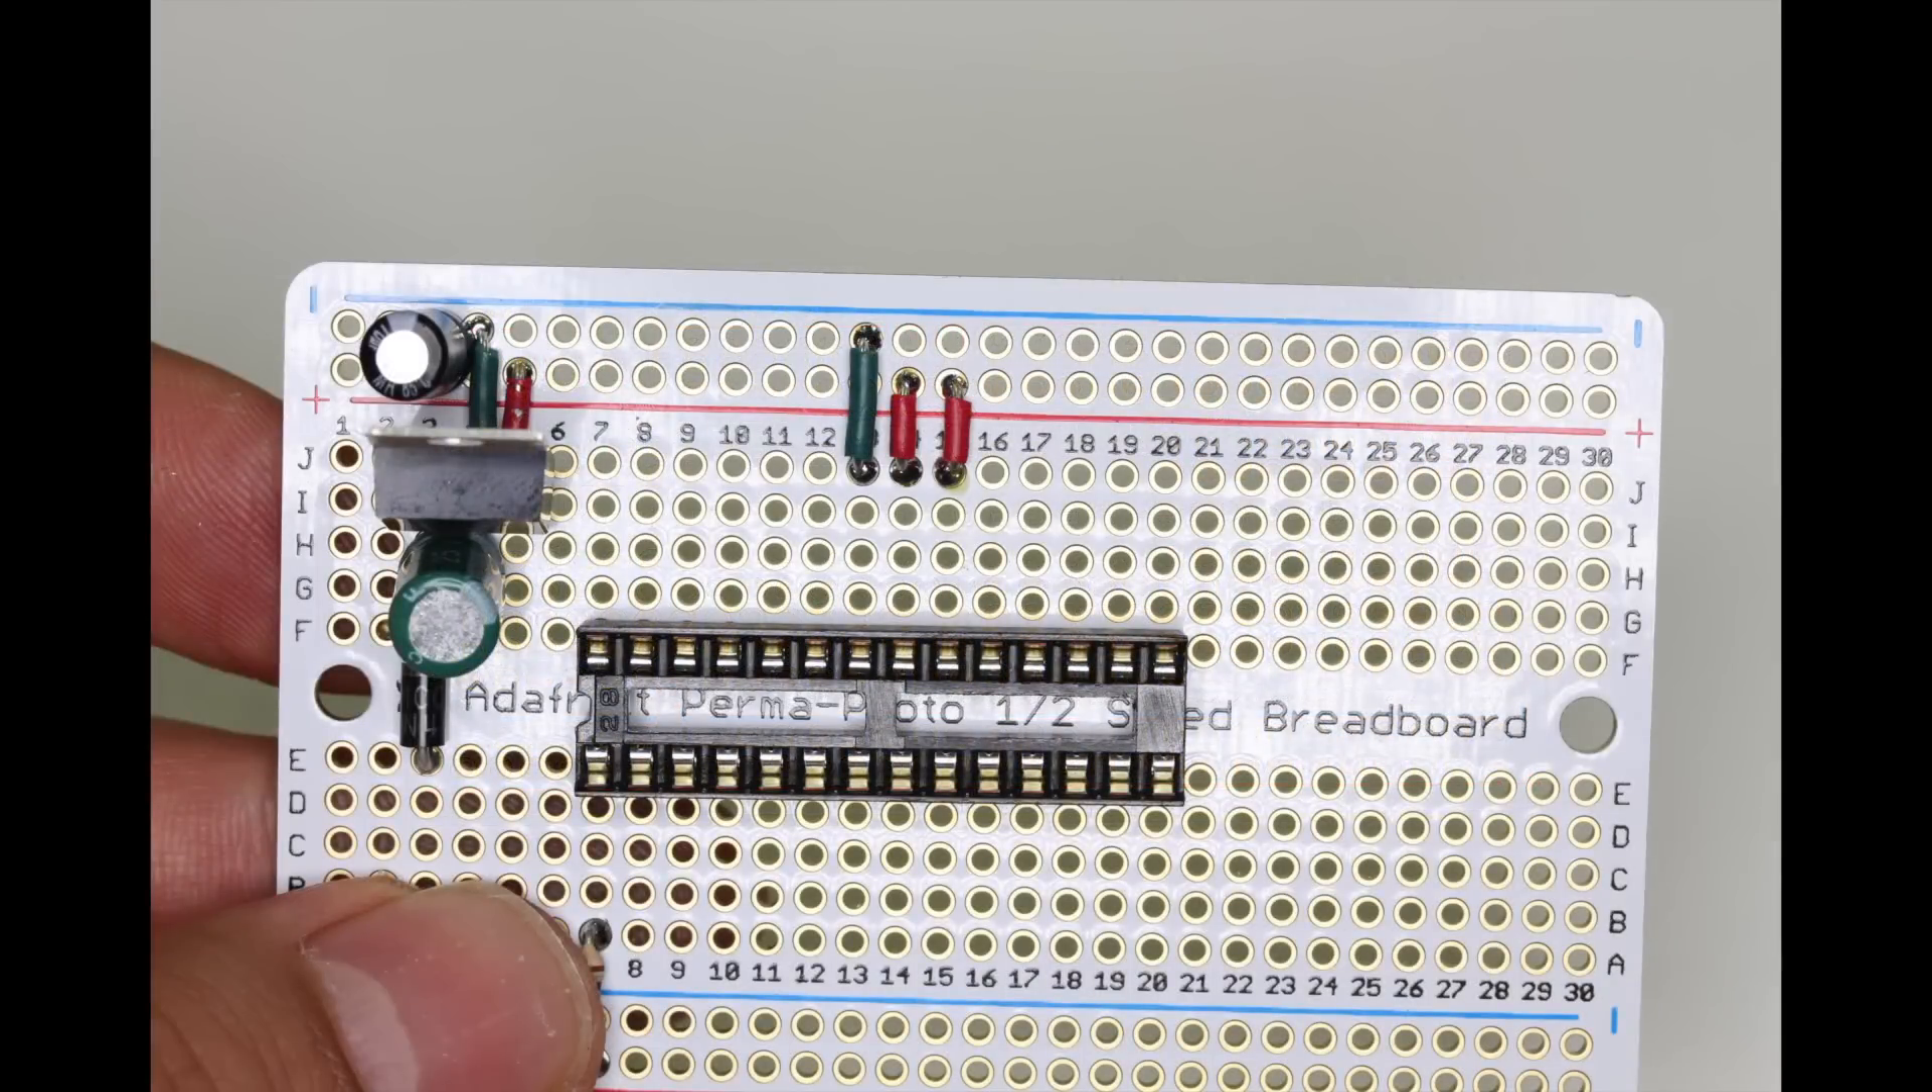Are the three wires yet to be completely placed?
No.